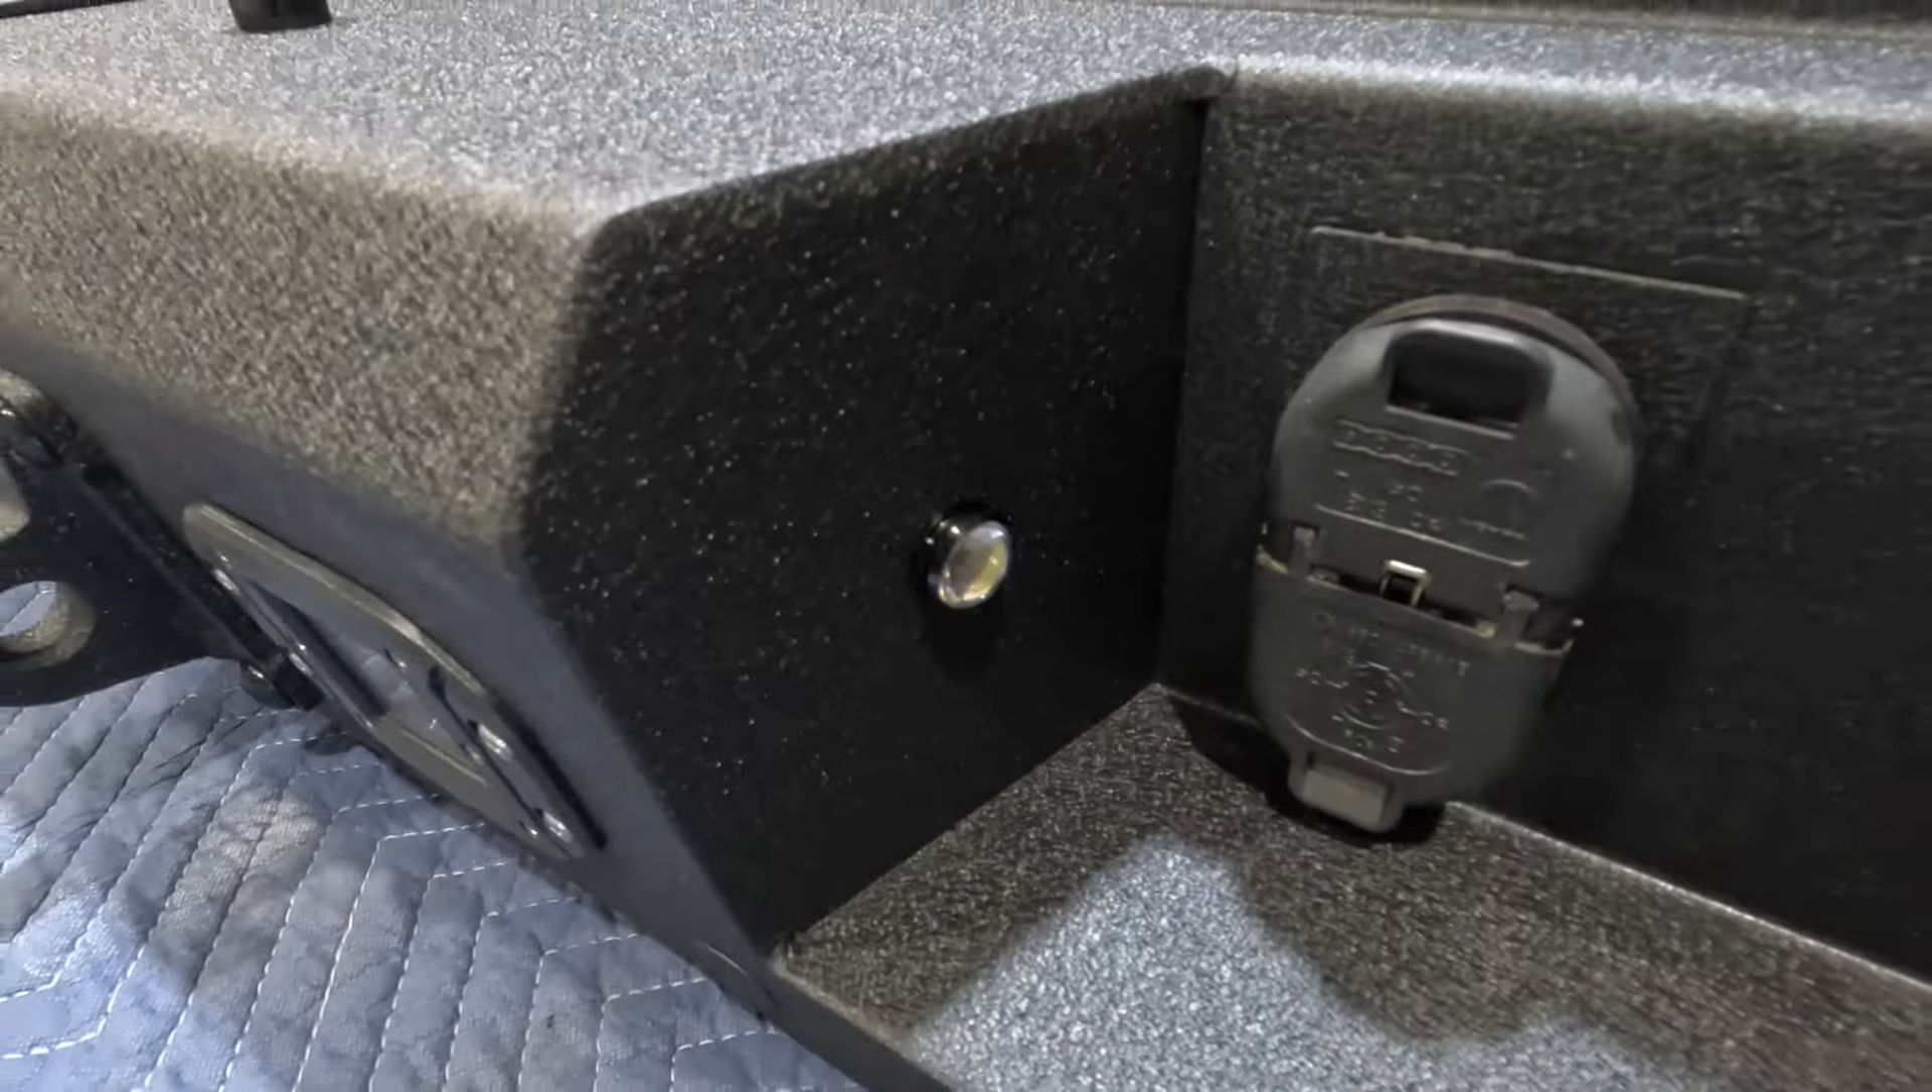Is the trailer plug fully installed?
Yes.